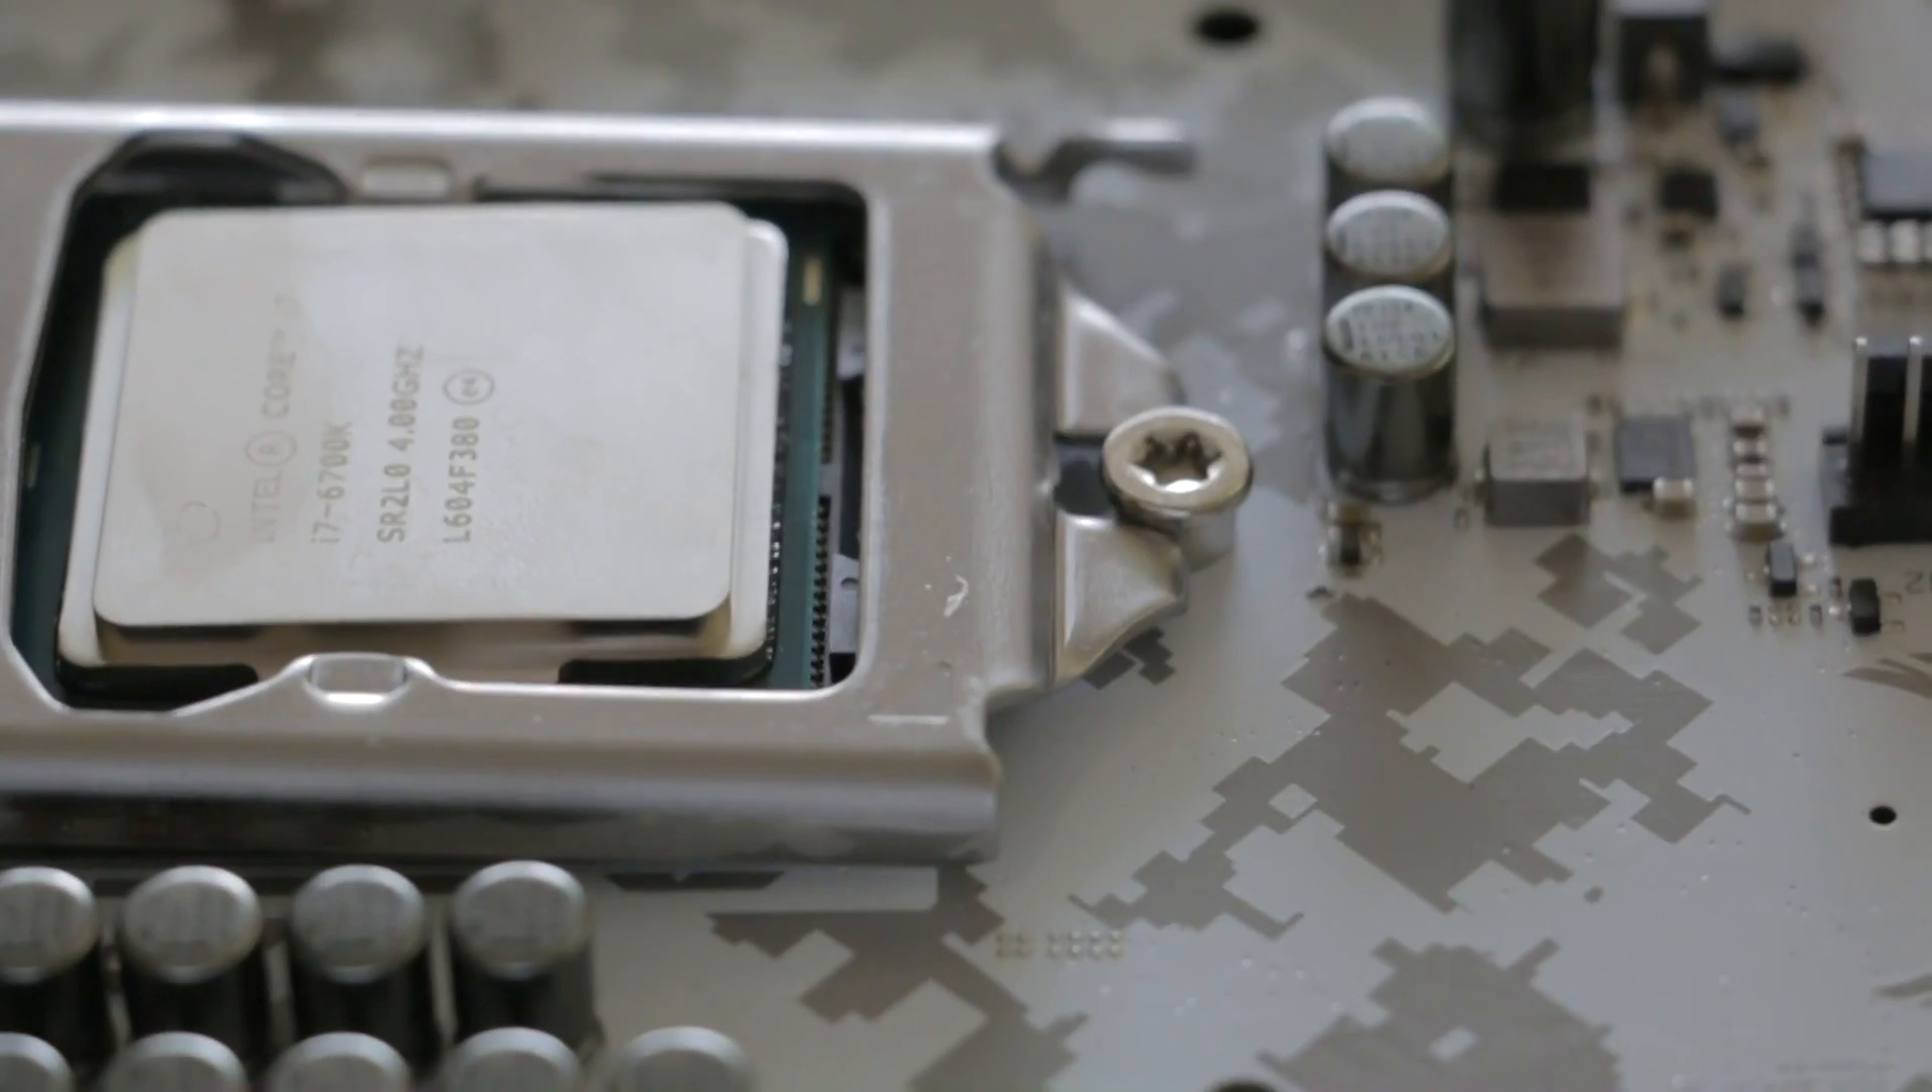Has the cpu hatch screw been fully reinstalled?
Yes.